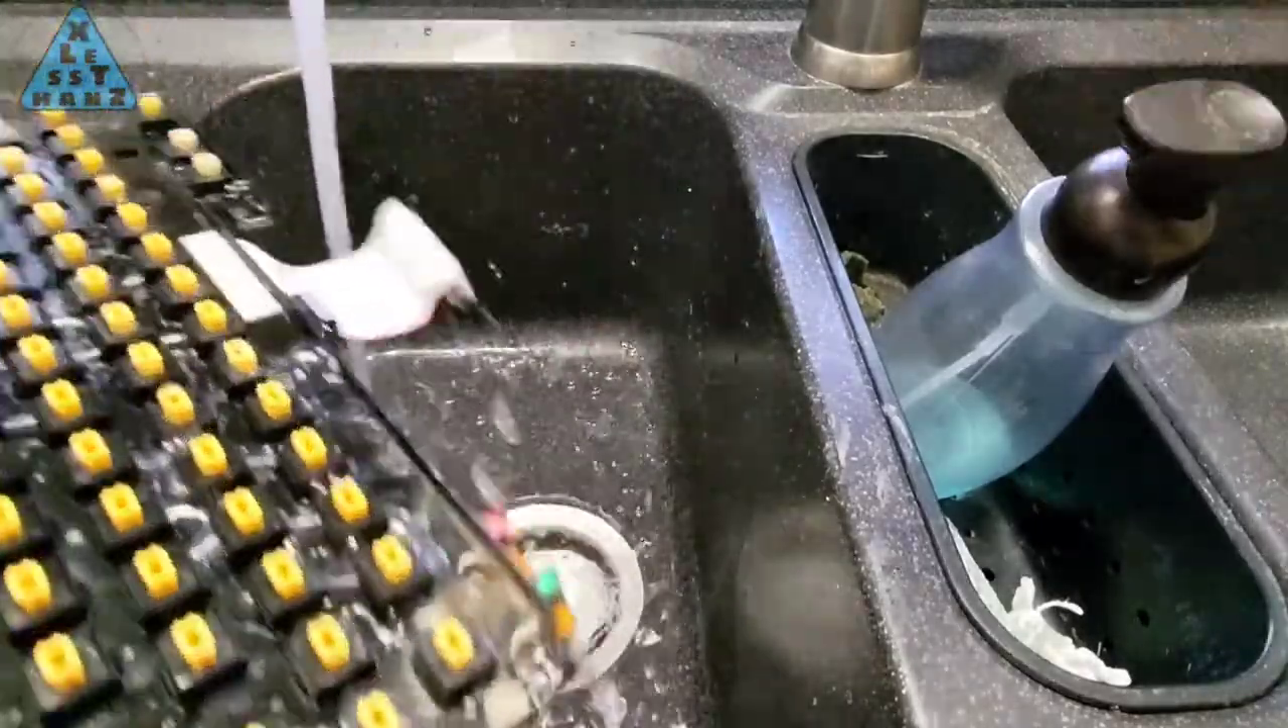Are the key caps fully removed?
Yes.